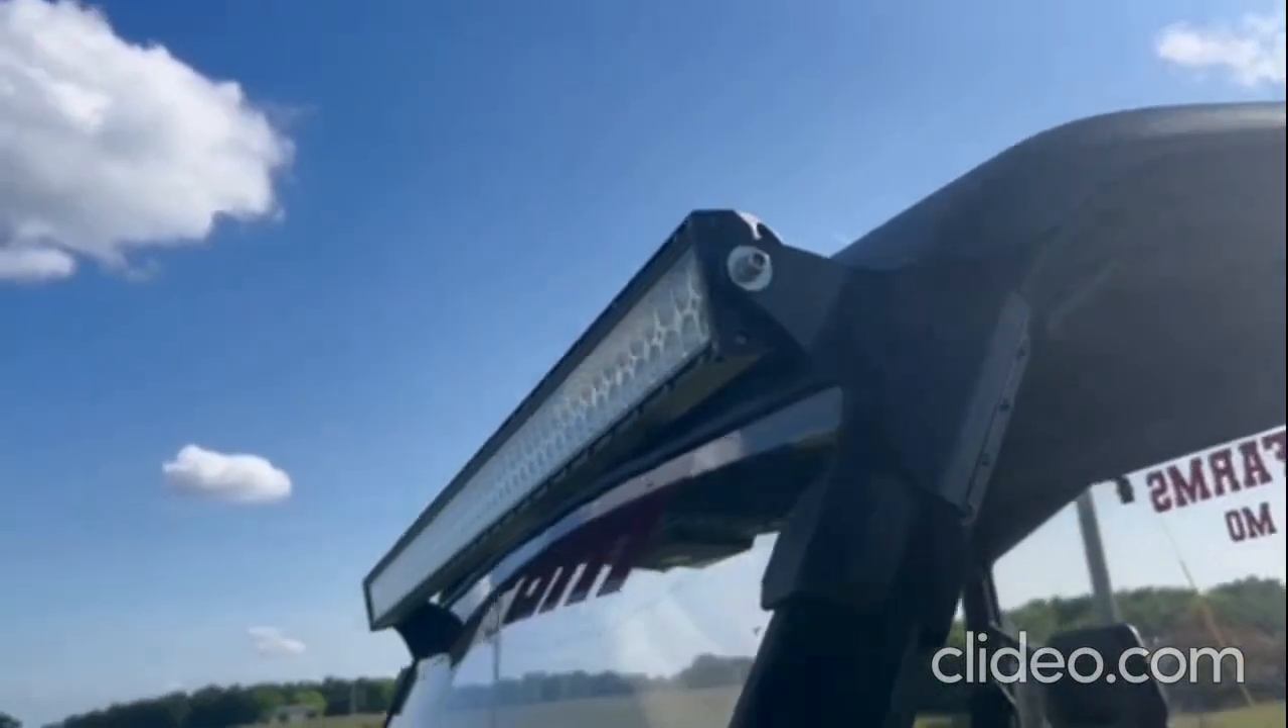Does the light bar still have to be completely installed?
No.